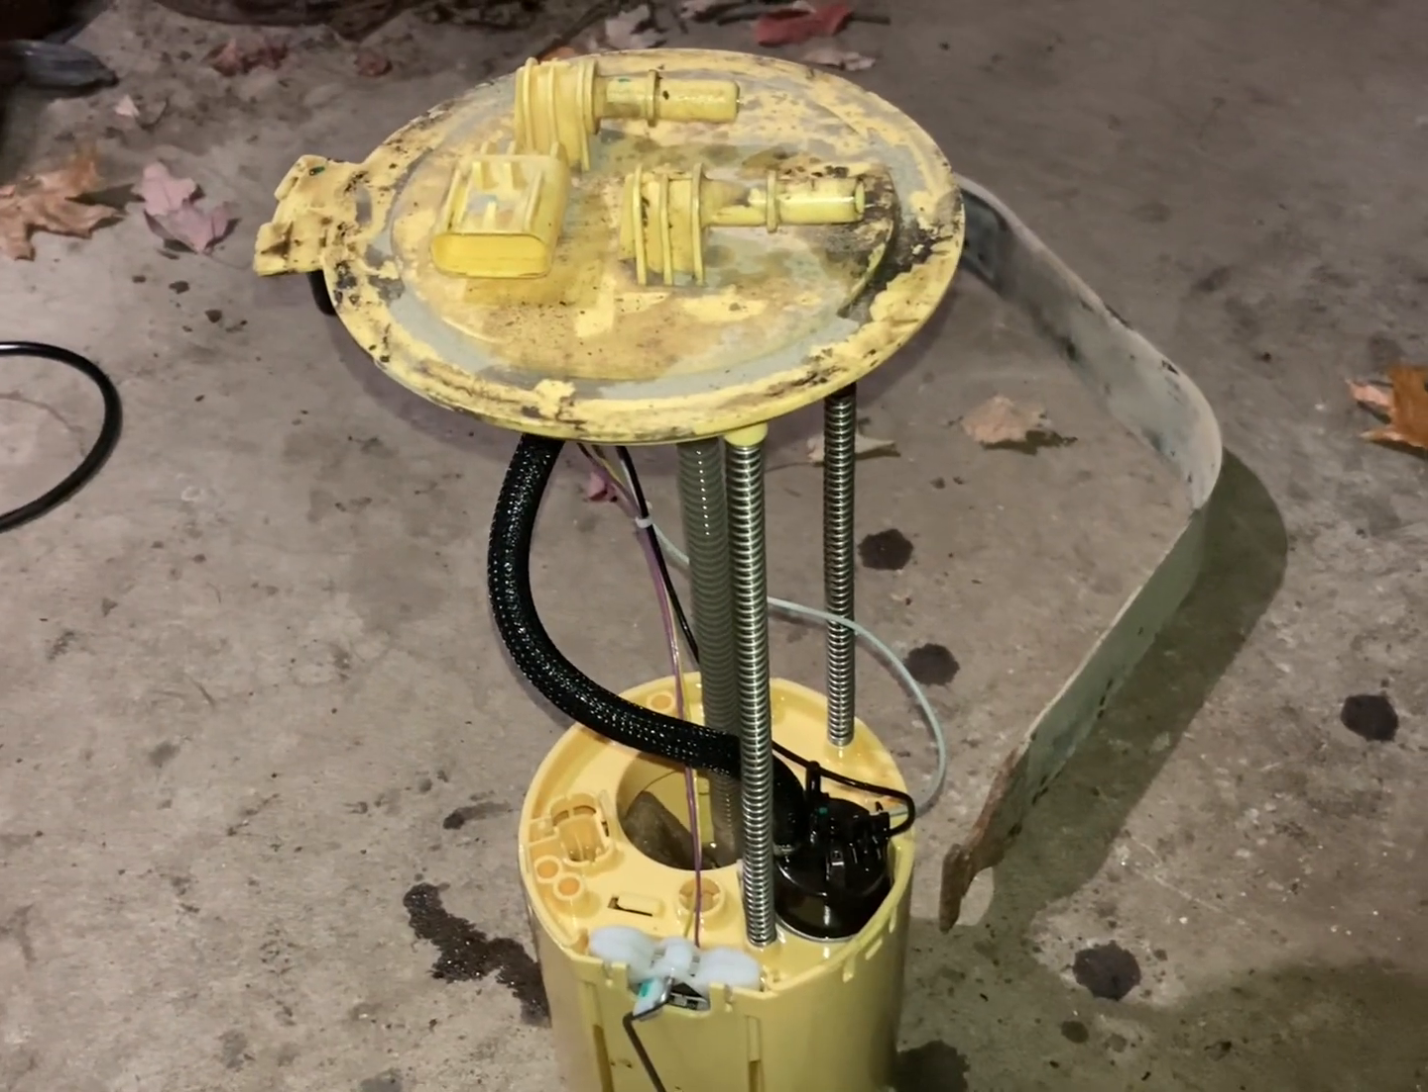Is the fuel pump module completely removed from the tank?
Yes.